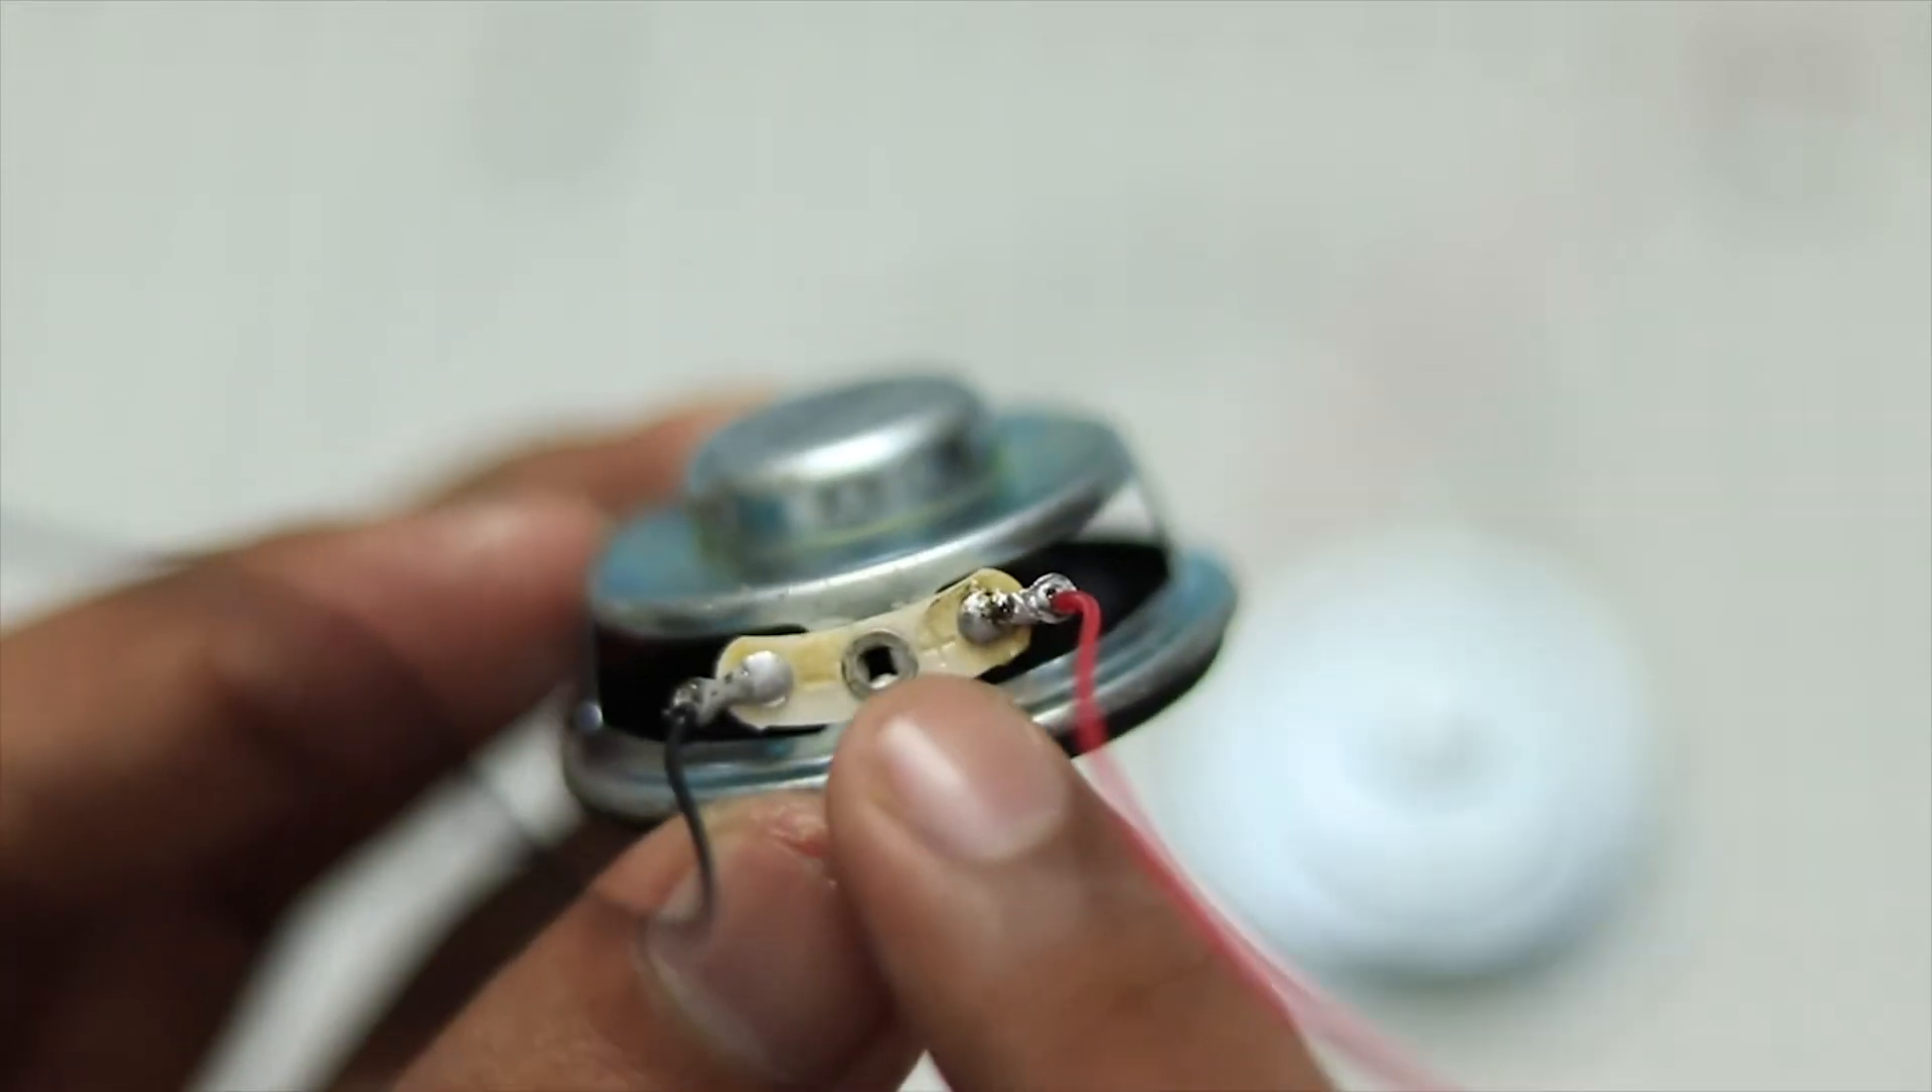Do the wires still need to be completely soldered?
No.